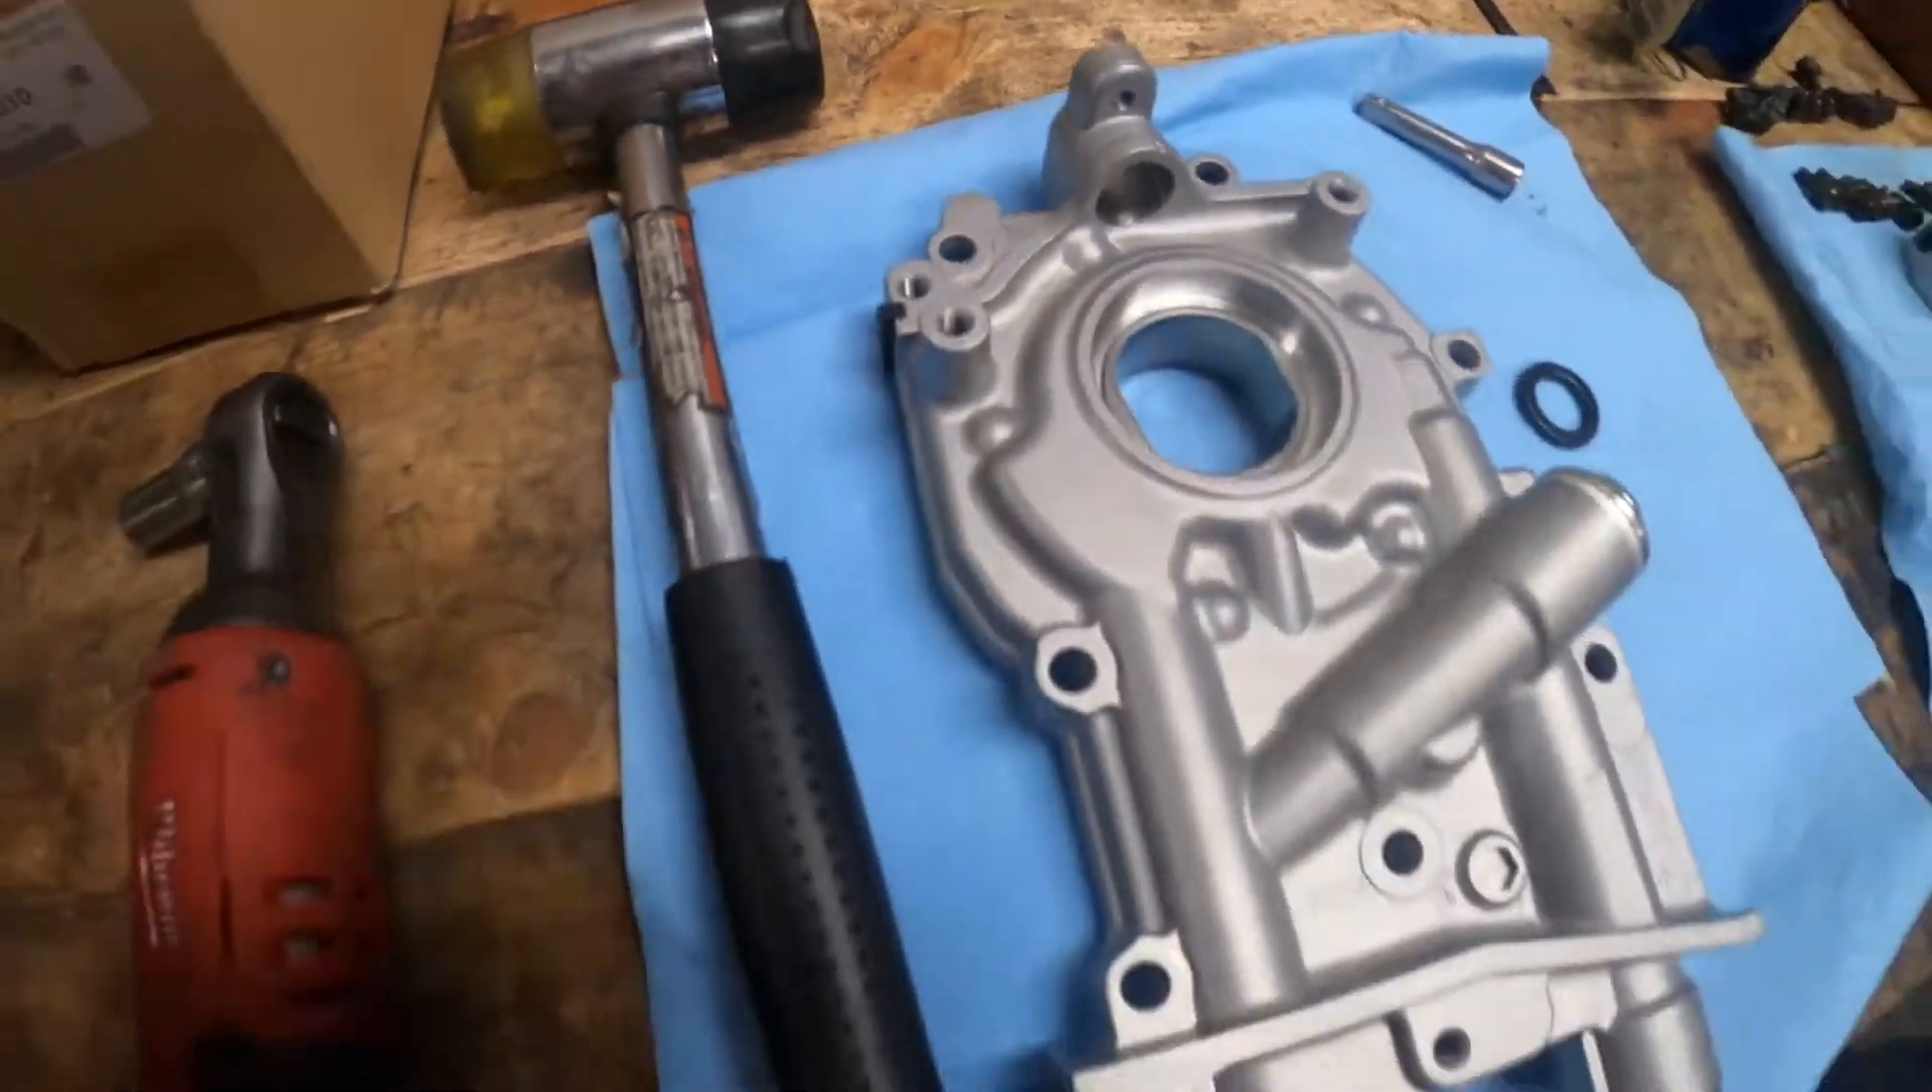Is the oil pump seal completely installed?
No.